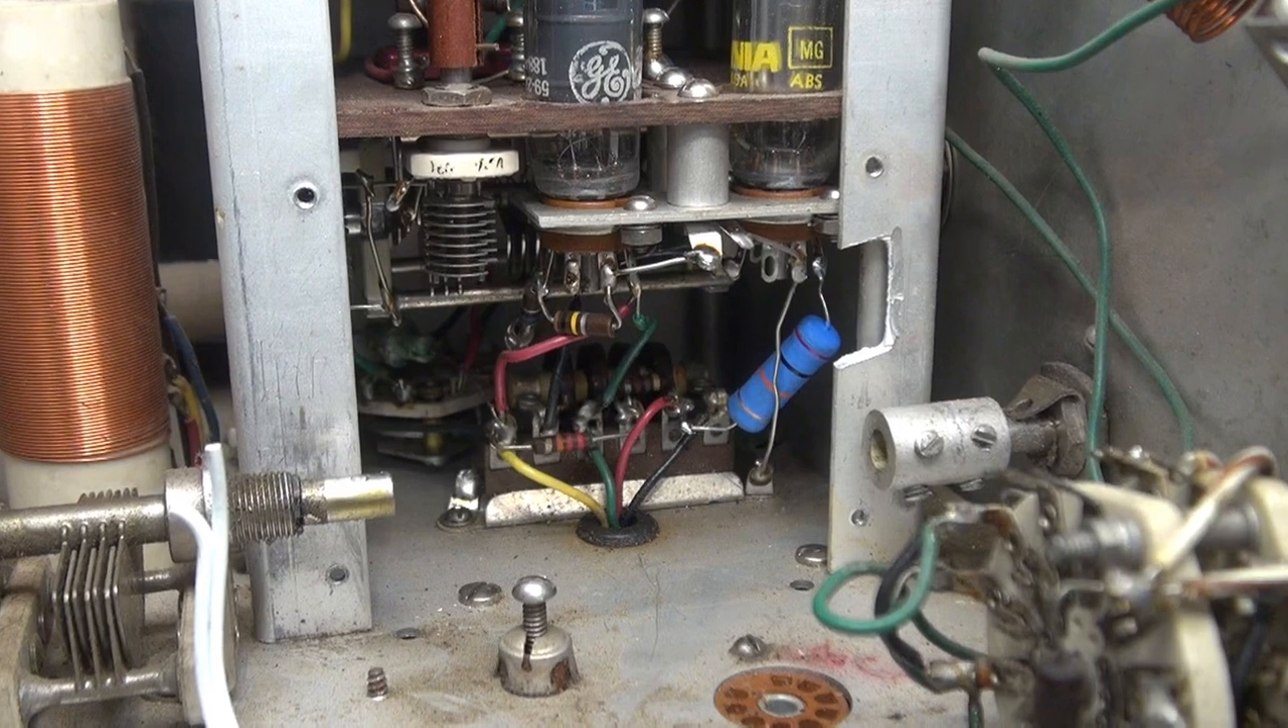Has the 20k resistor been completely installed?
Yes.